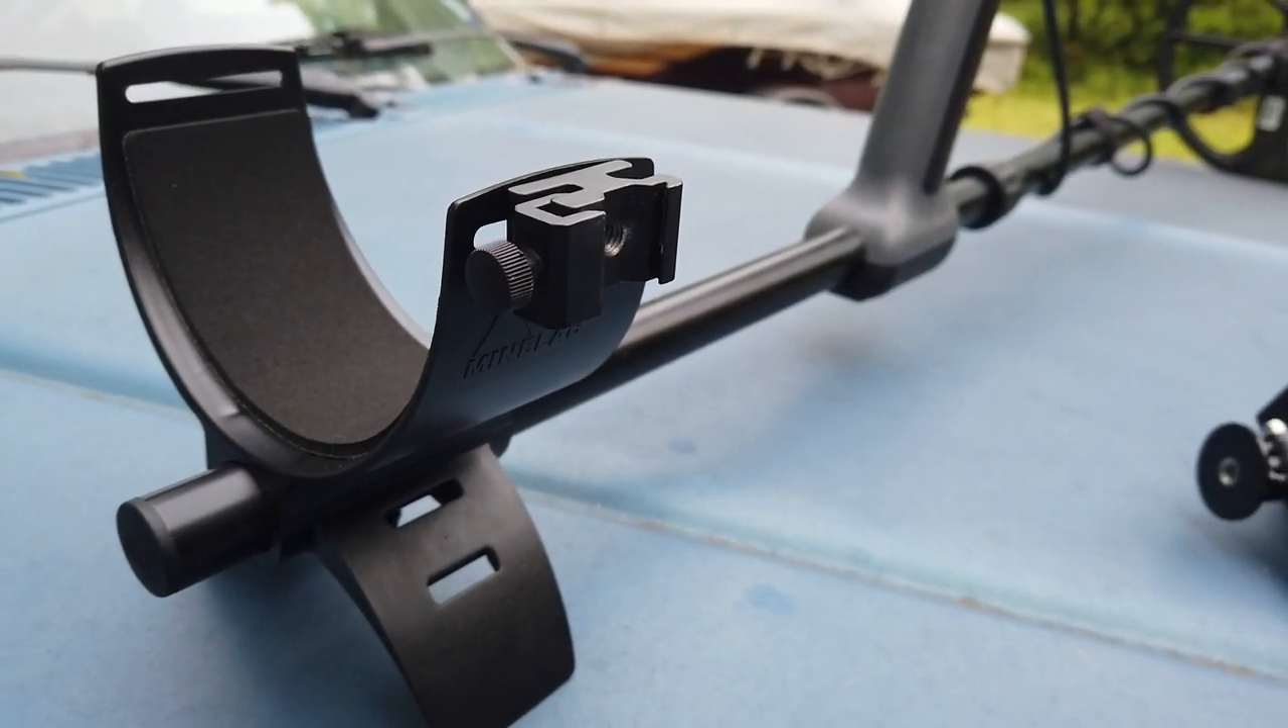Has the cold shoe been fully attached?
Yes.